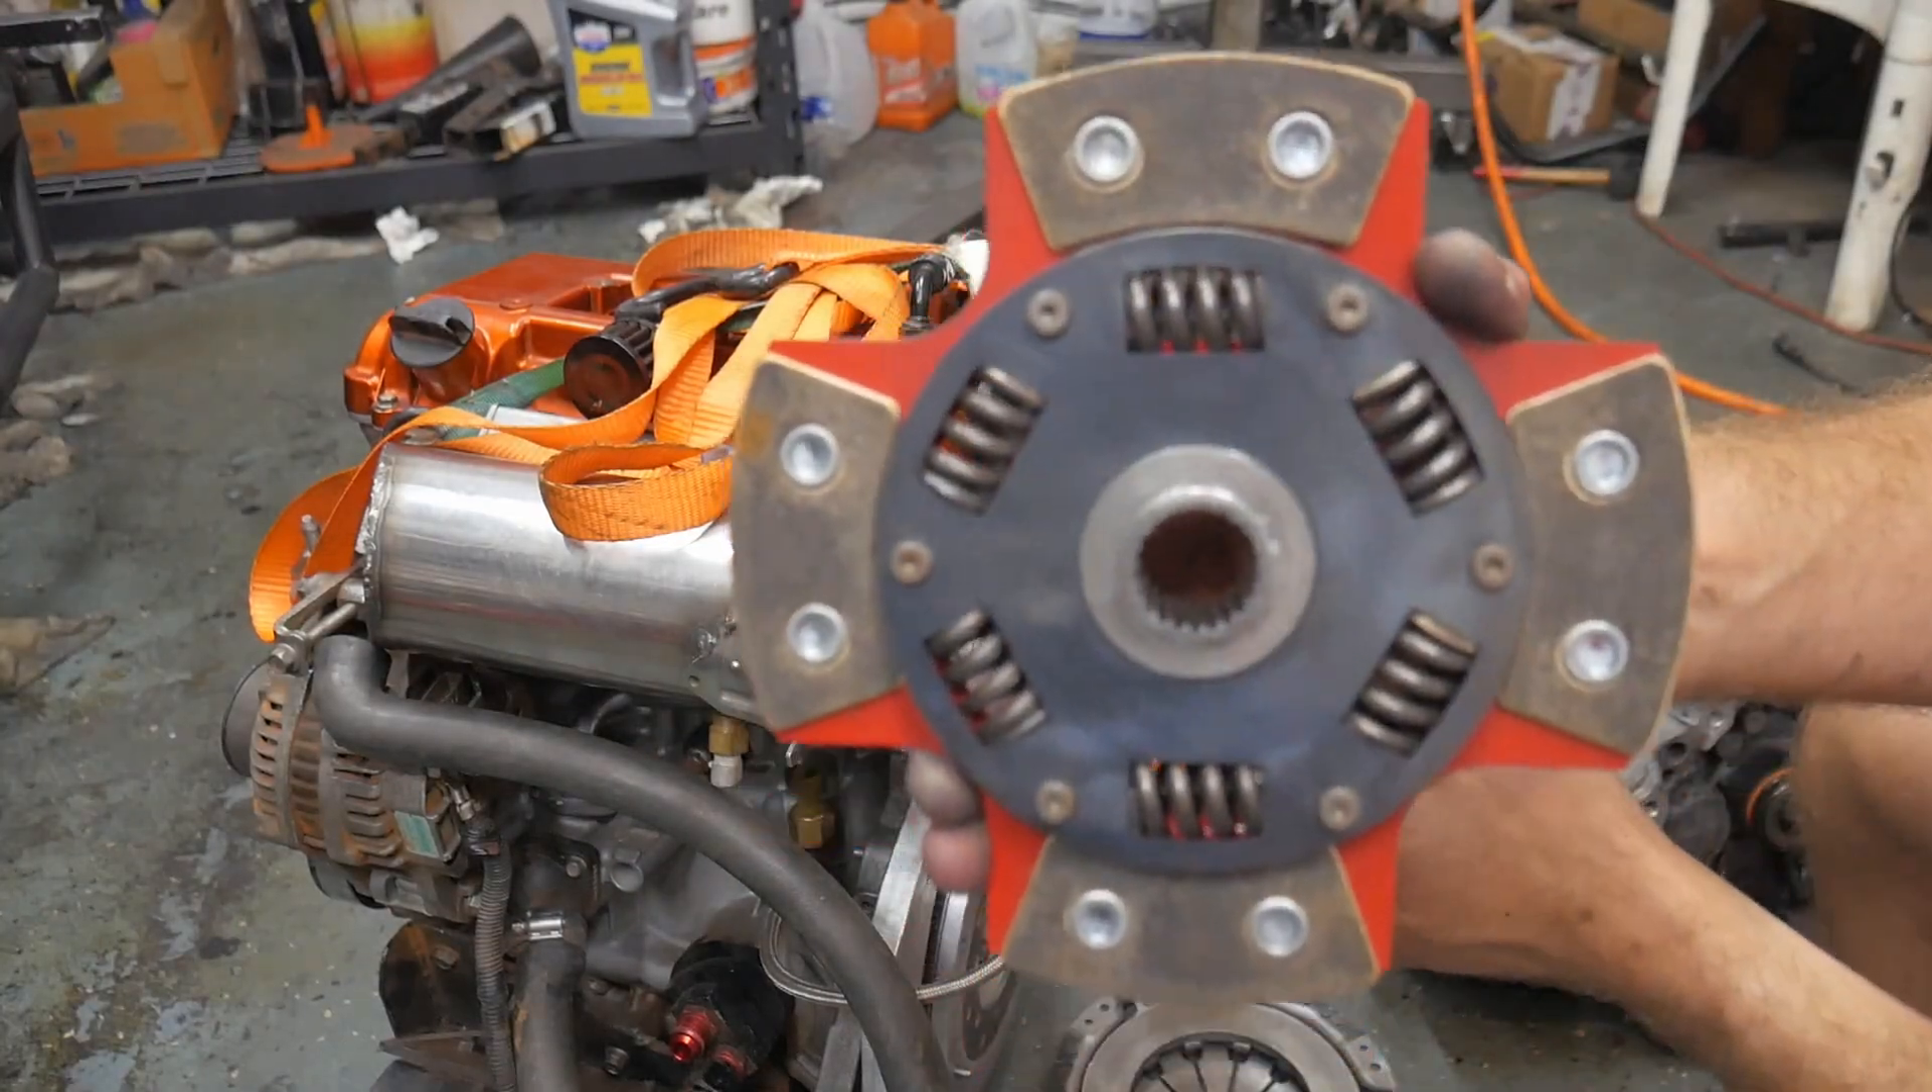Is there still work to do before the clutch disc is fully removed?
No.